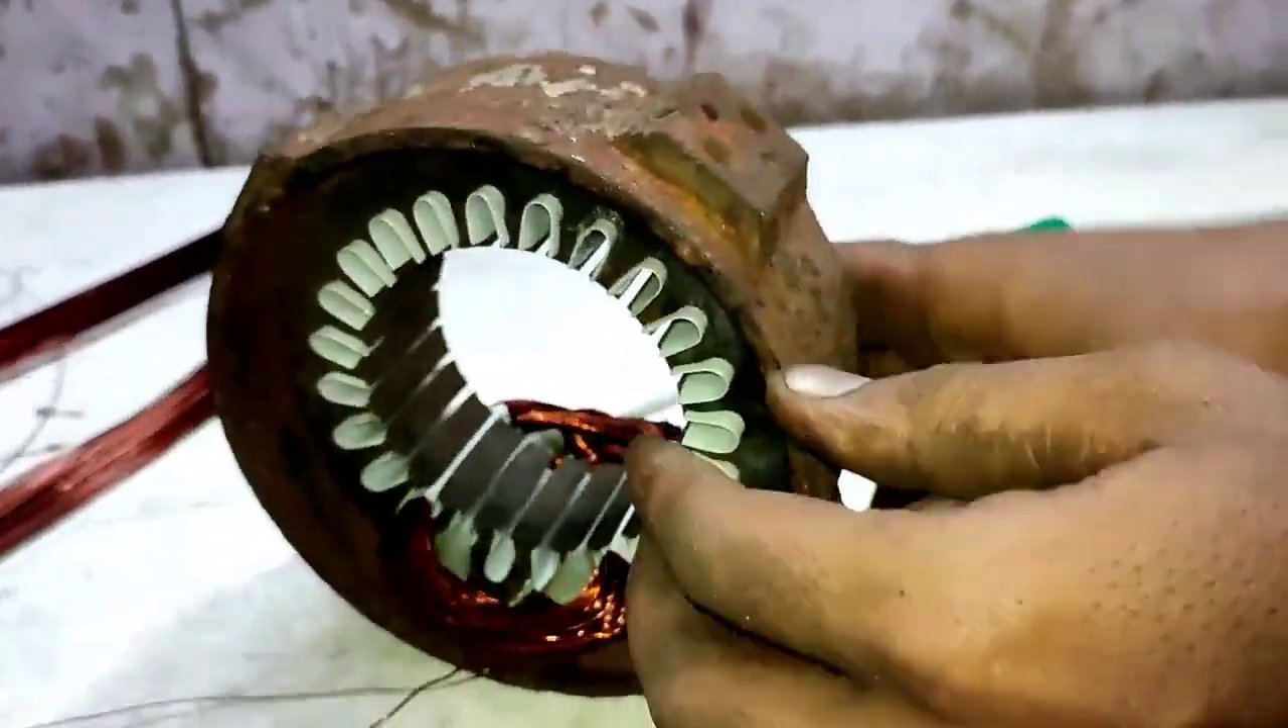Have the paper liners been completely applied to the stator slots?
Yes.